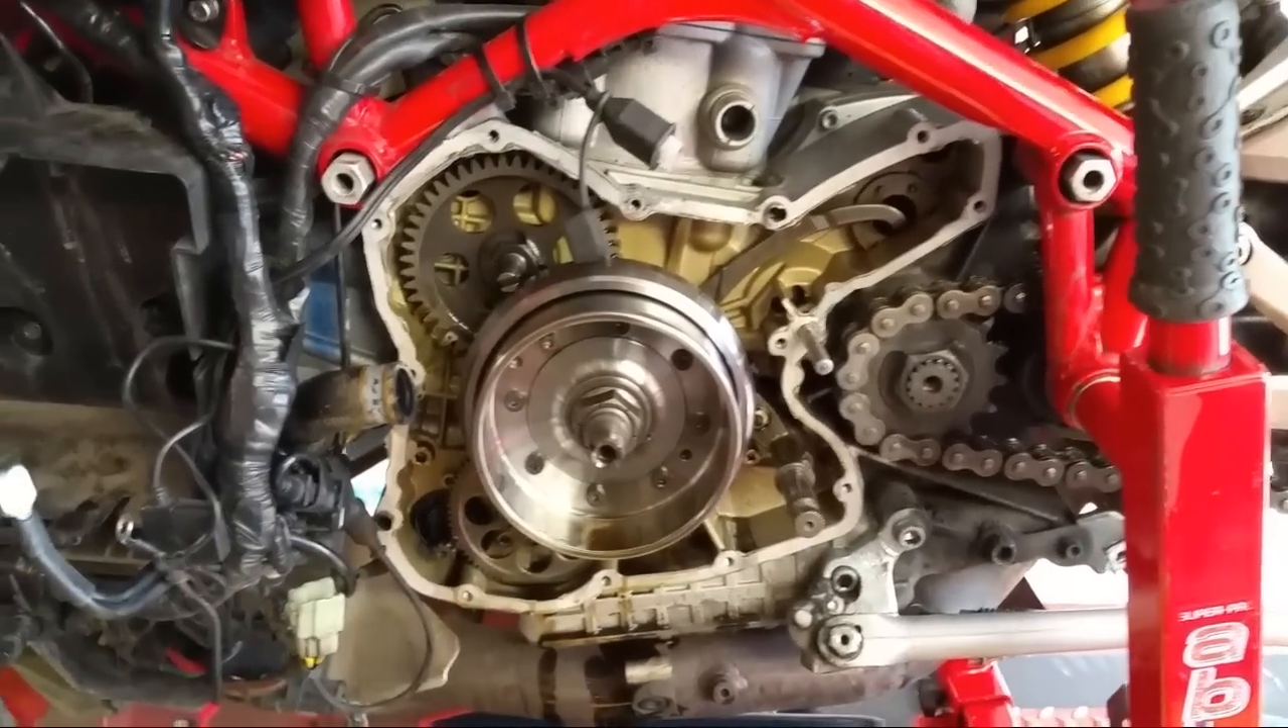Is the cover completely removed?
Yes.